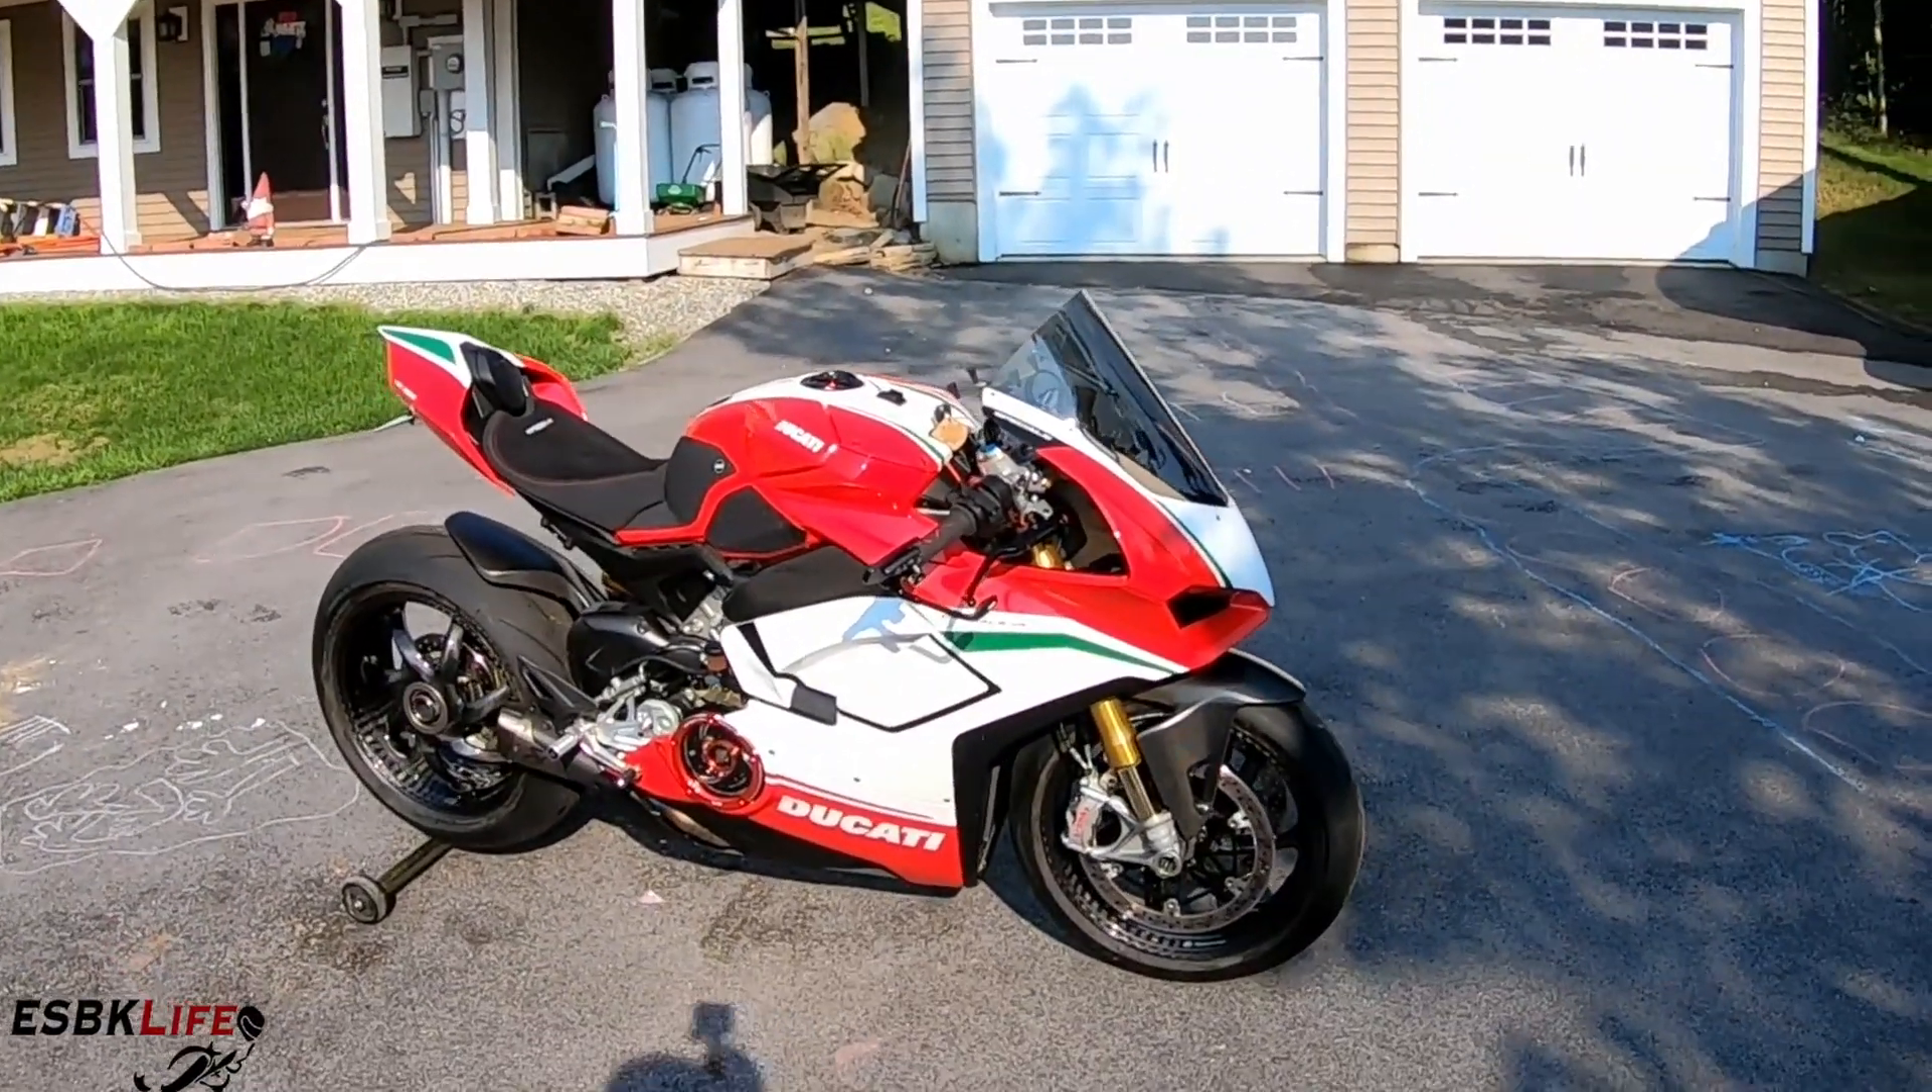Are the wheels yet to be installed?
No.